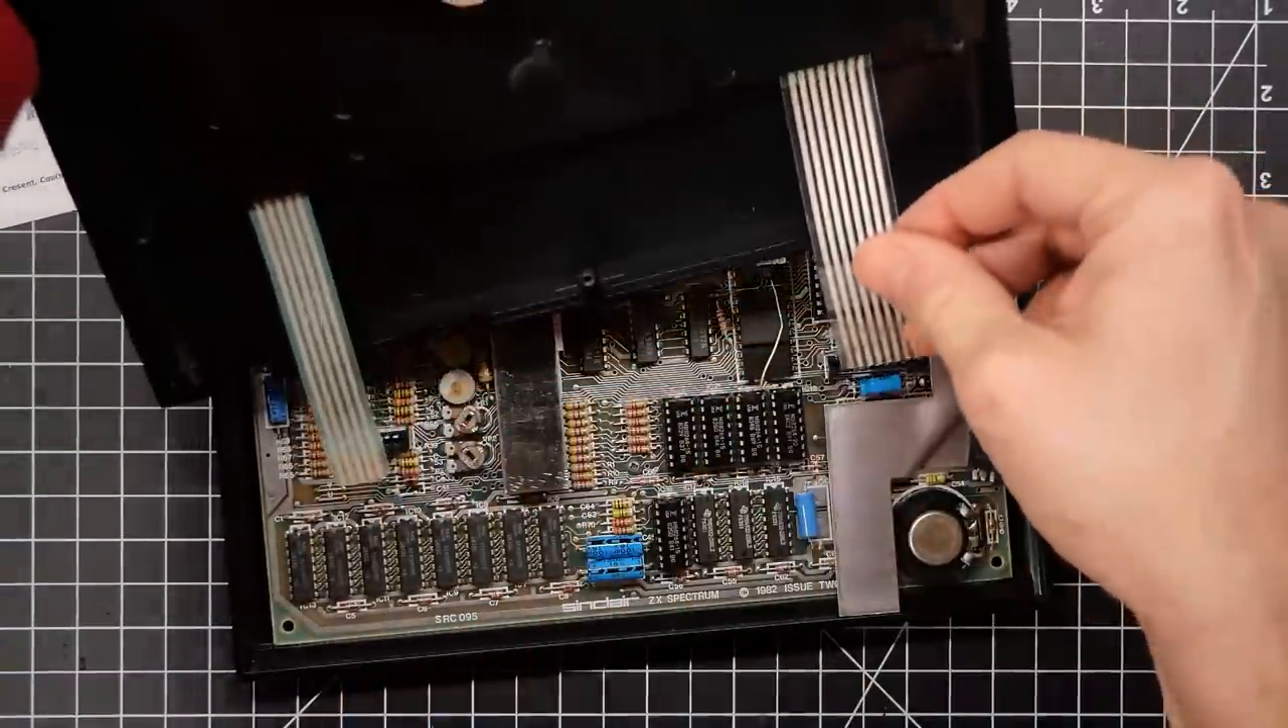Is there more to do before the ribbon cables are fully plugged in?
Yes.